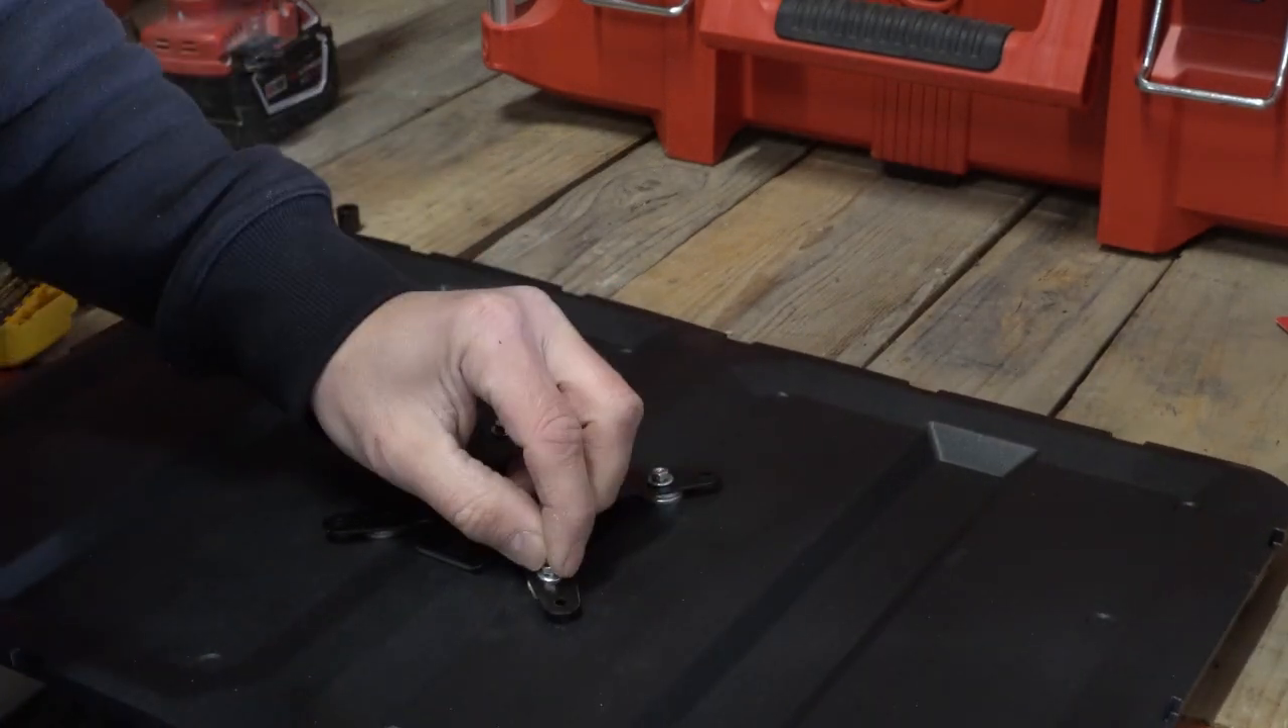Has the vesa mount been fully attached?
No.